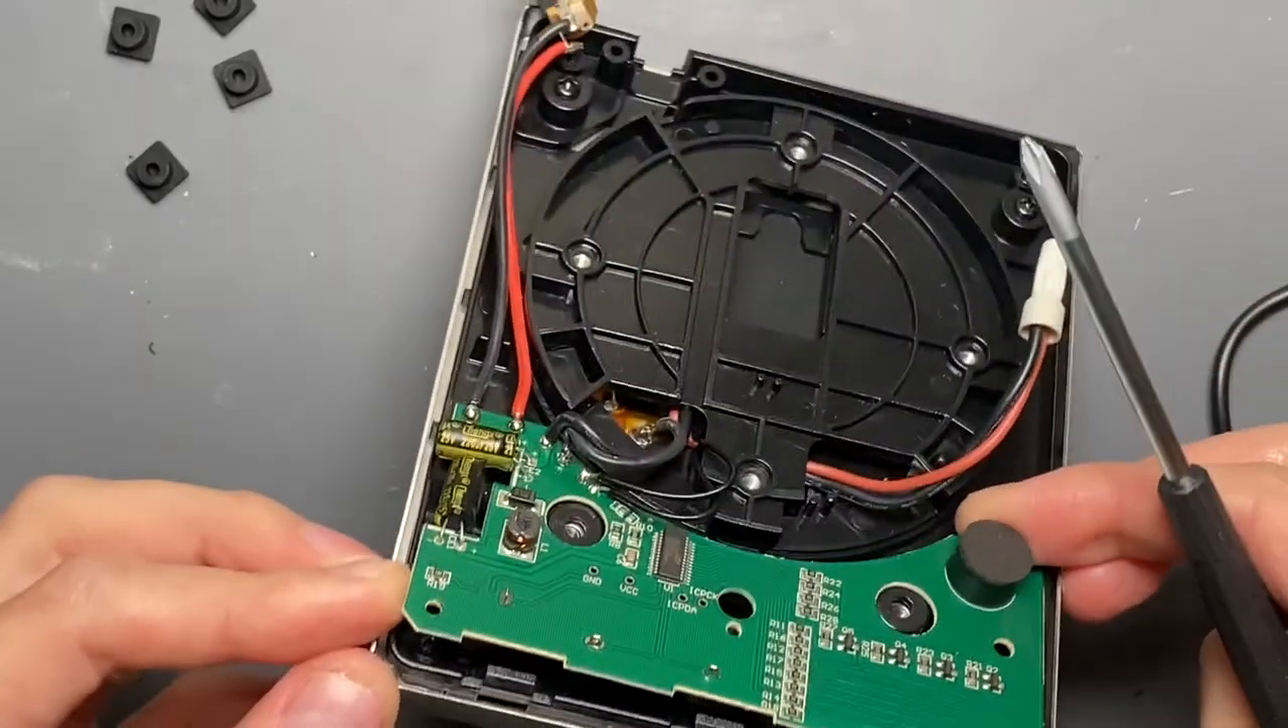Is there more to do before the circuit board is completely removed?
Yes.